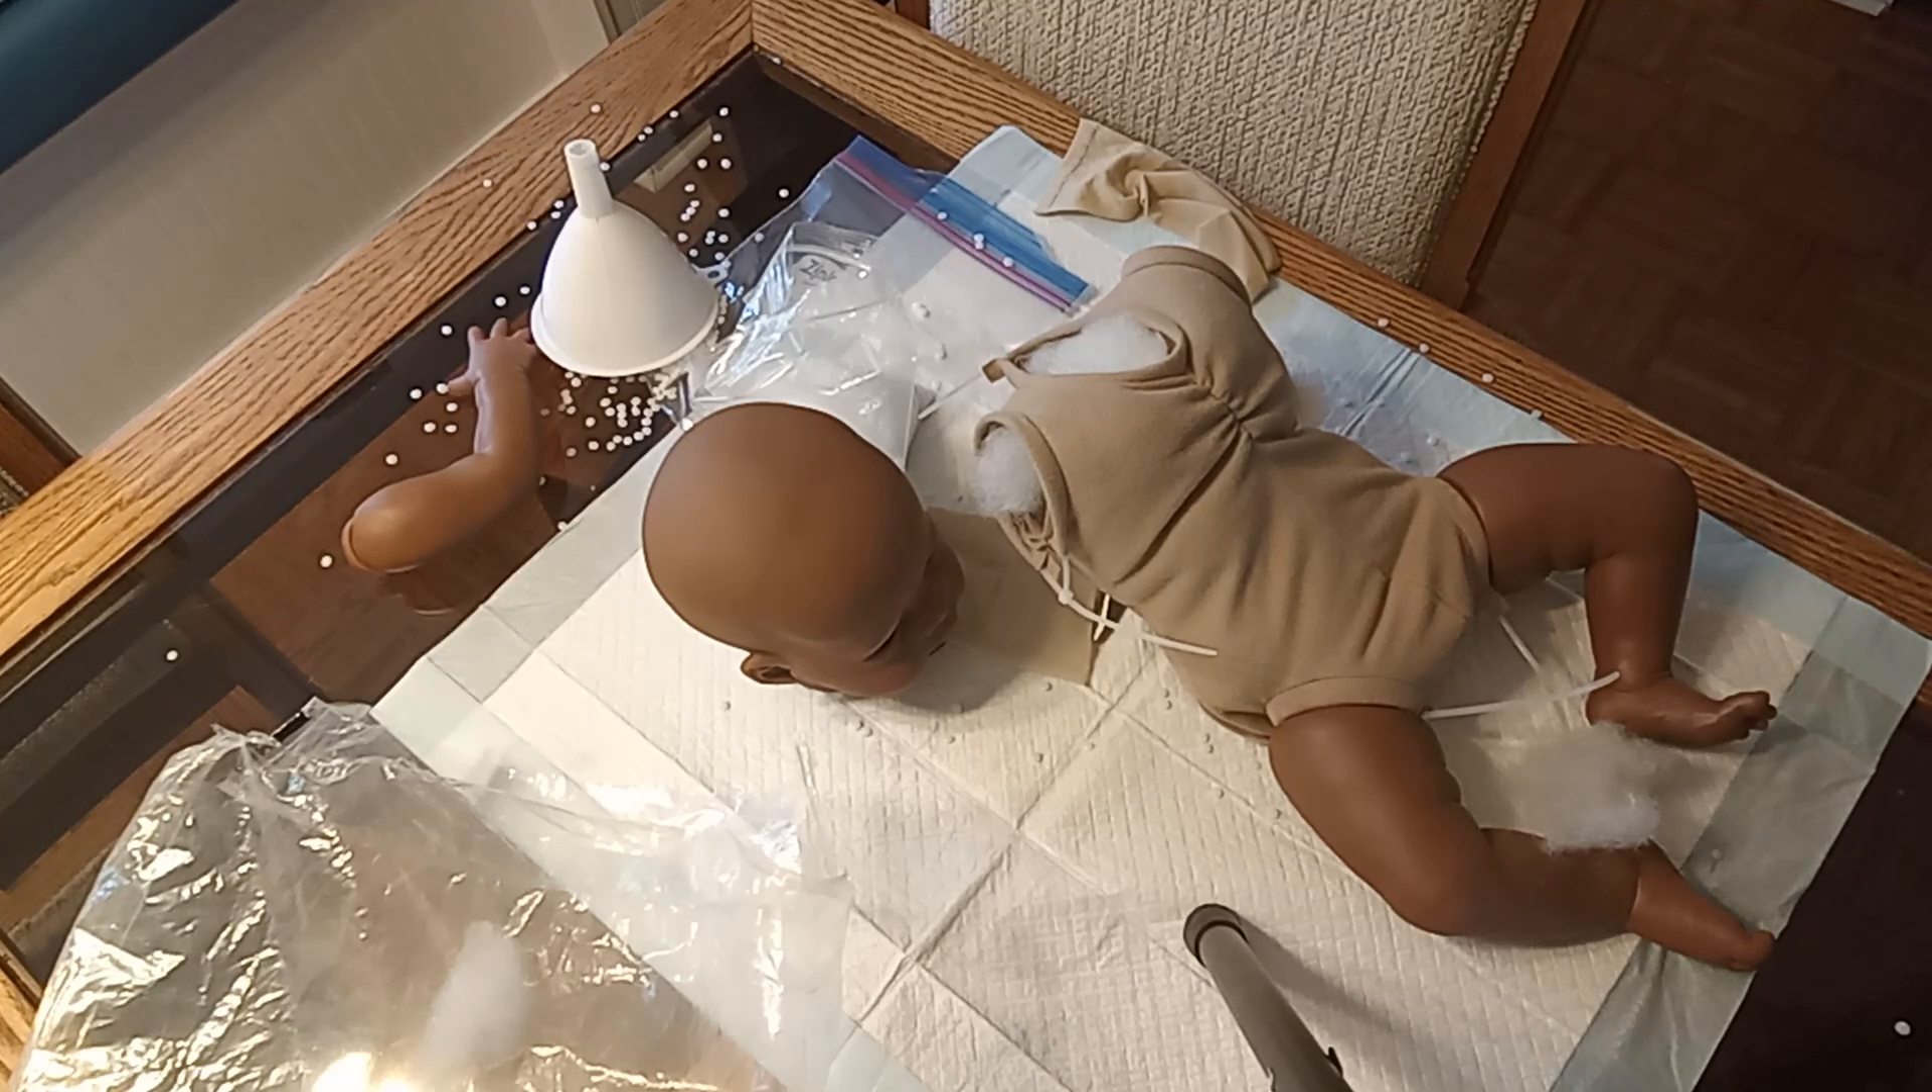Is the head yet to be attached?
Yes.